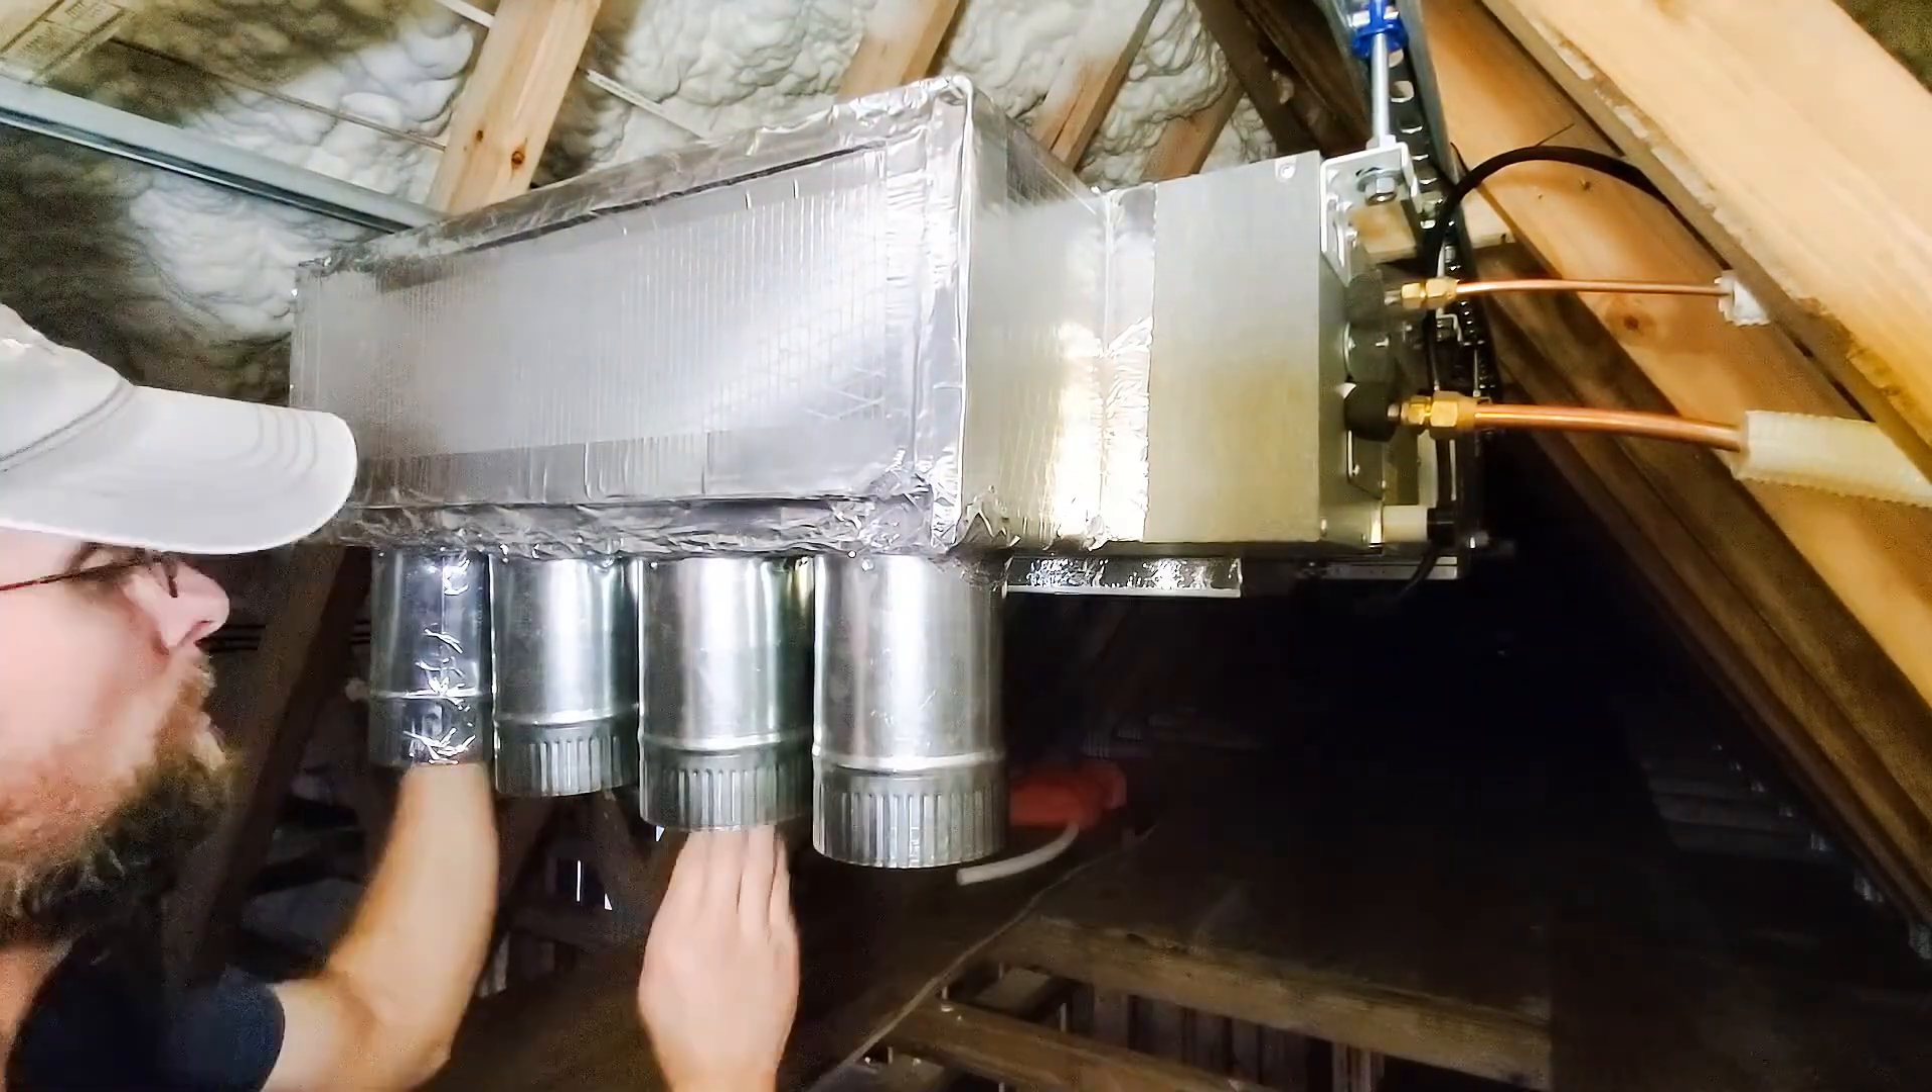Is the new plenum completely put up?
Yes.